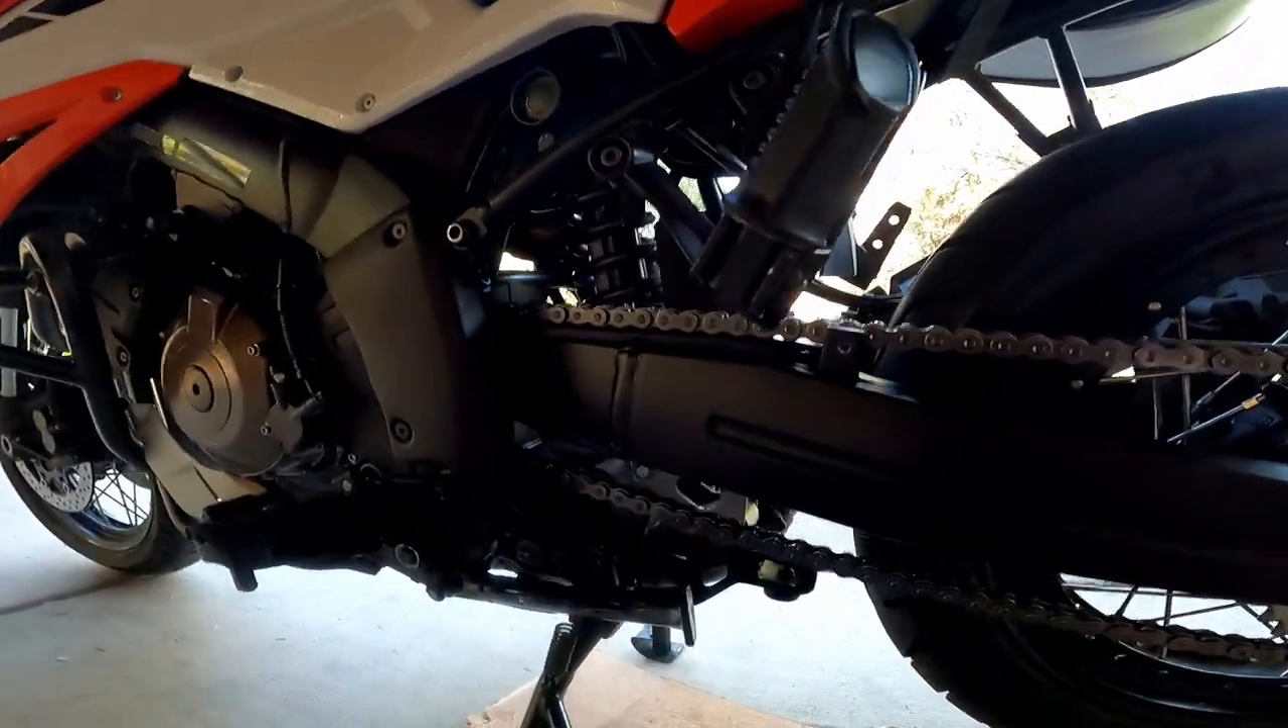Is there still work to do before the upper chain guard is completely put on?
Yes.